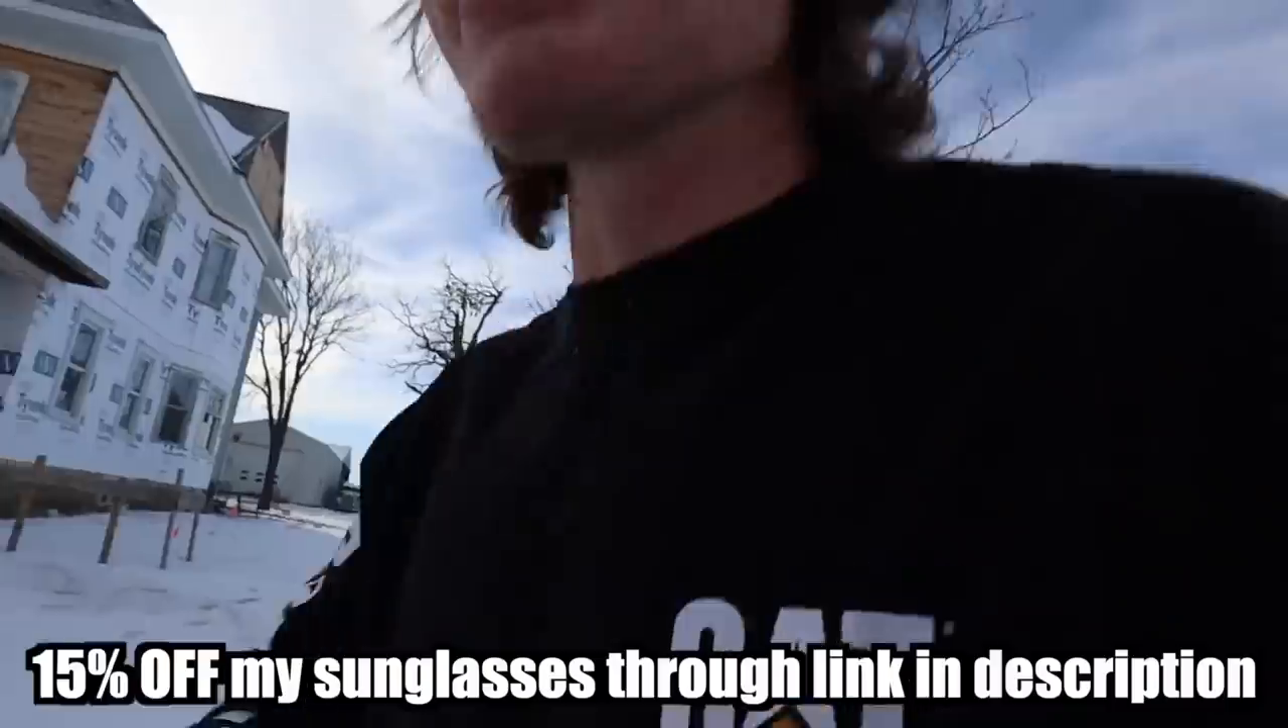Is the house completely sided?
No.